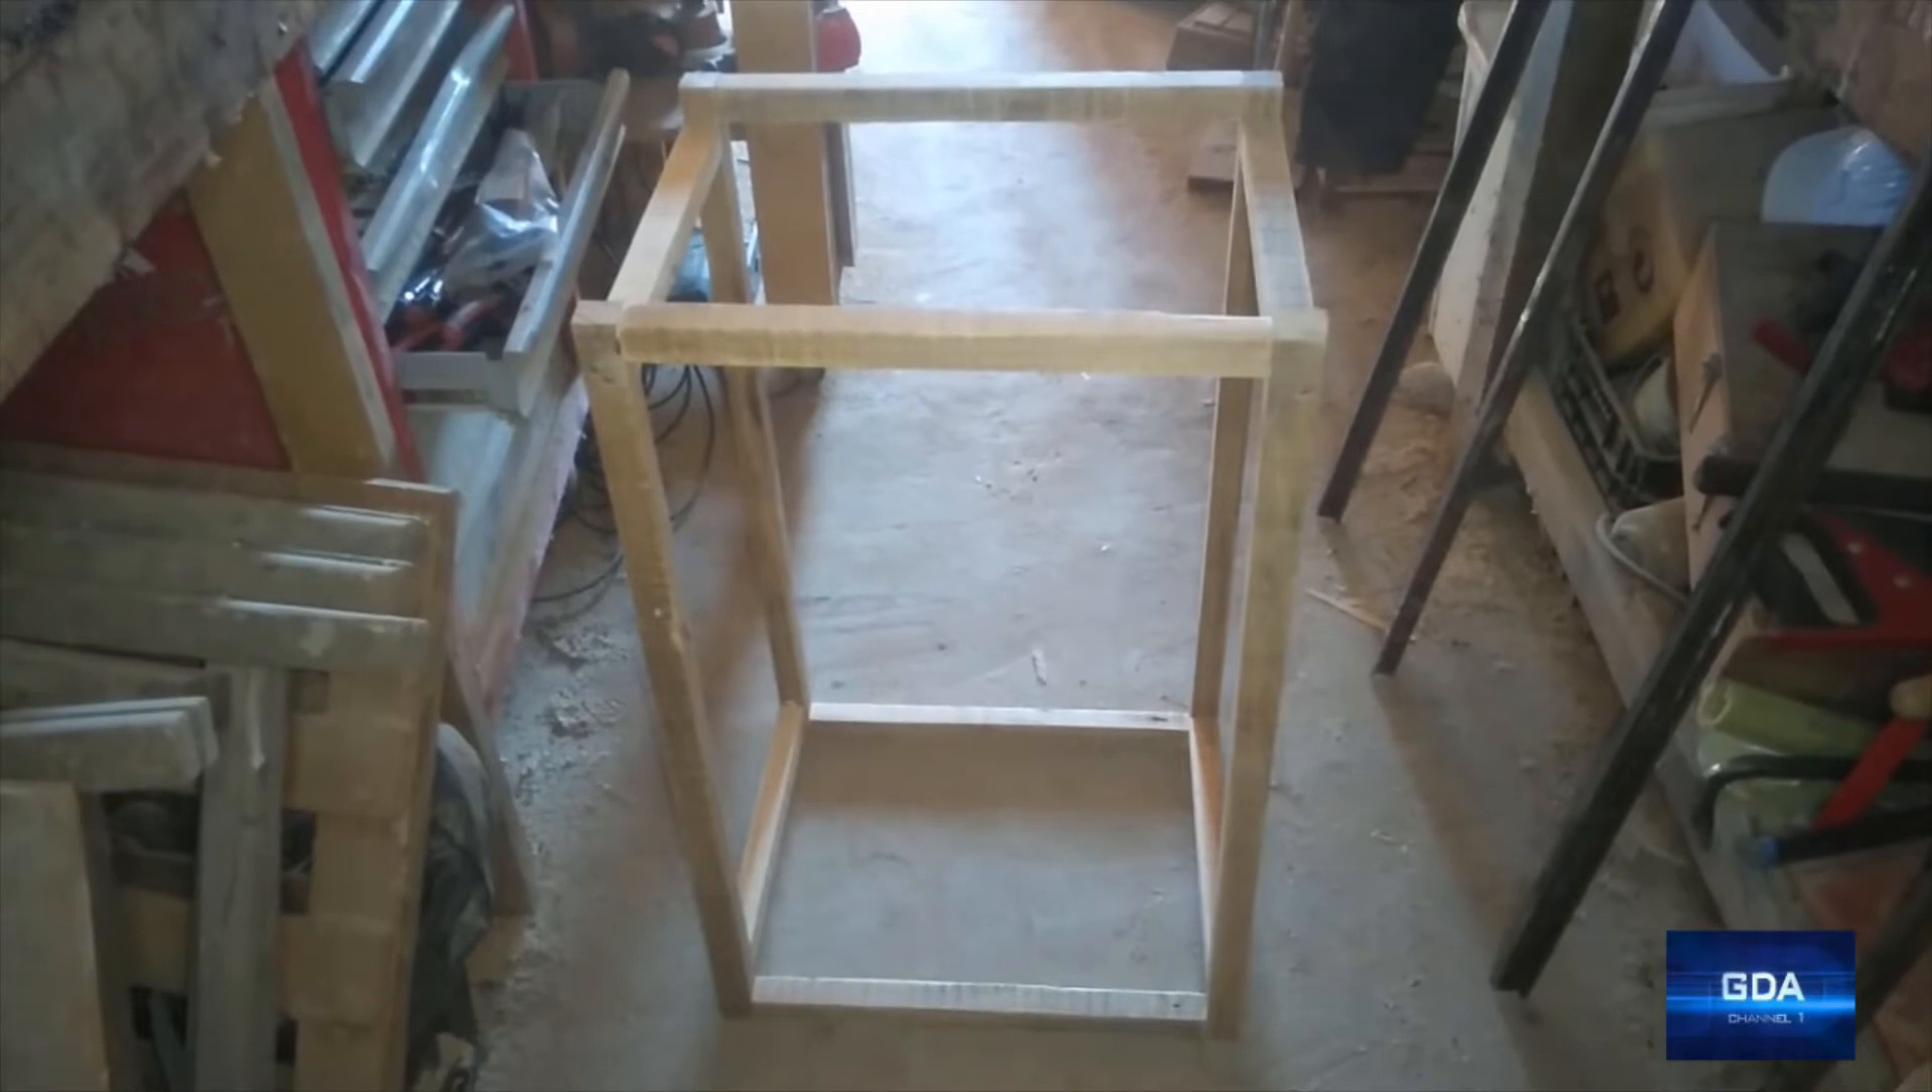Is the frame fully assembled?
Yes.